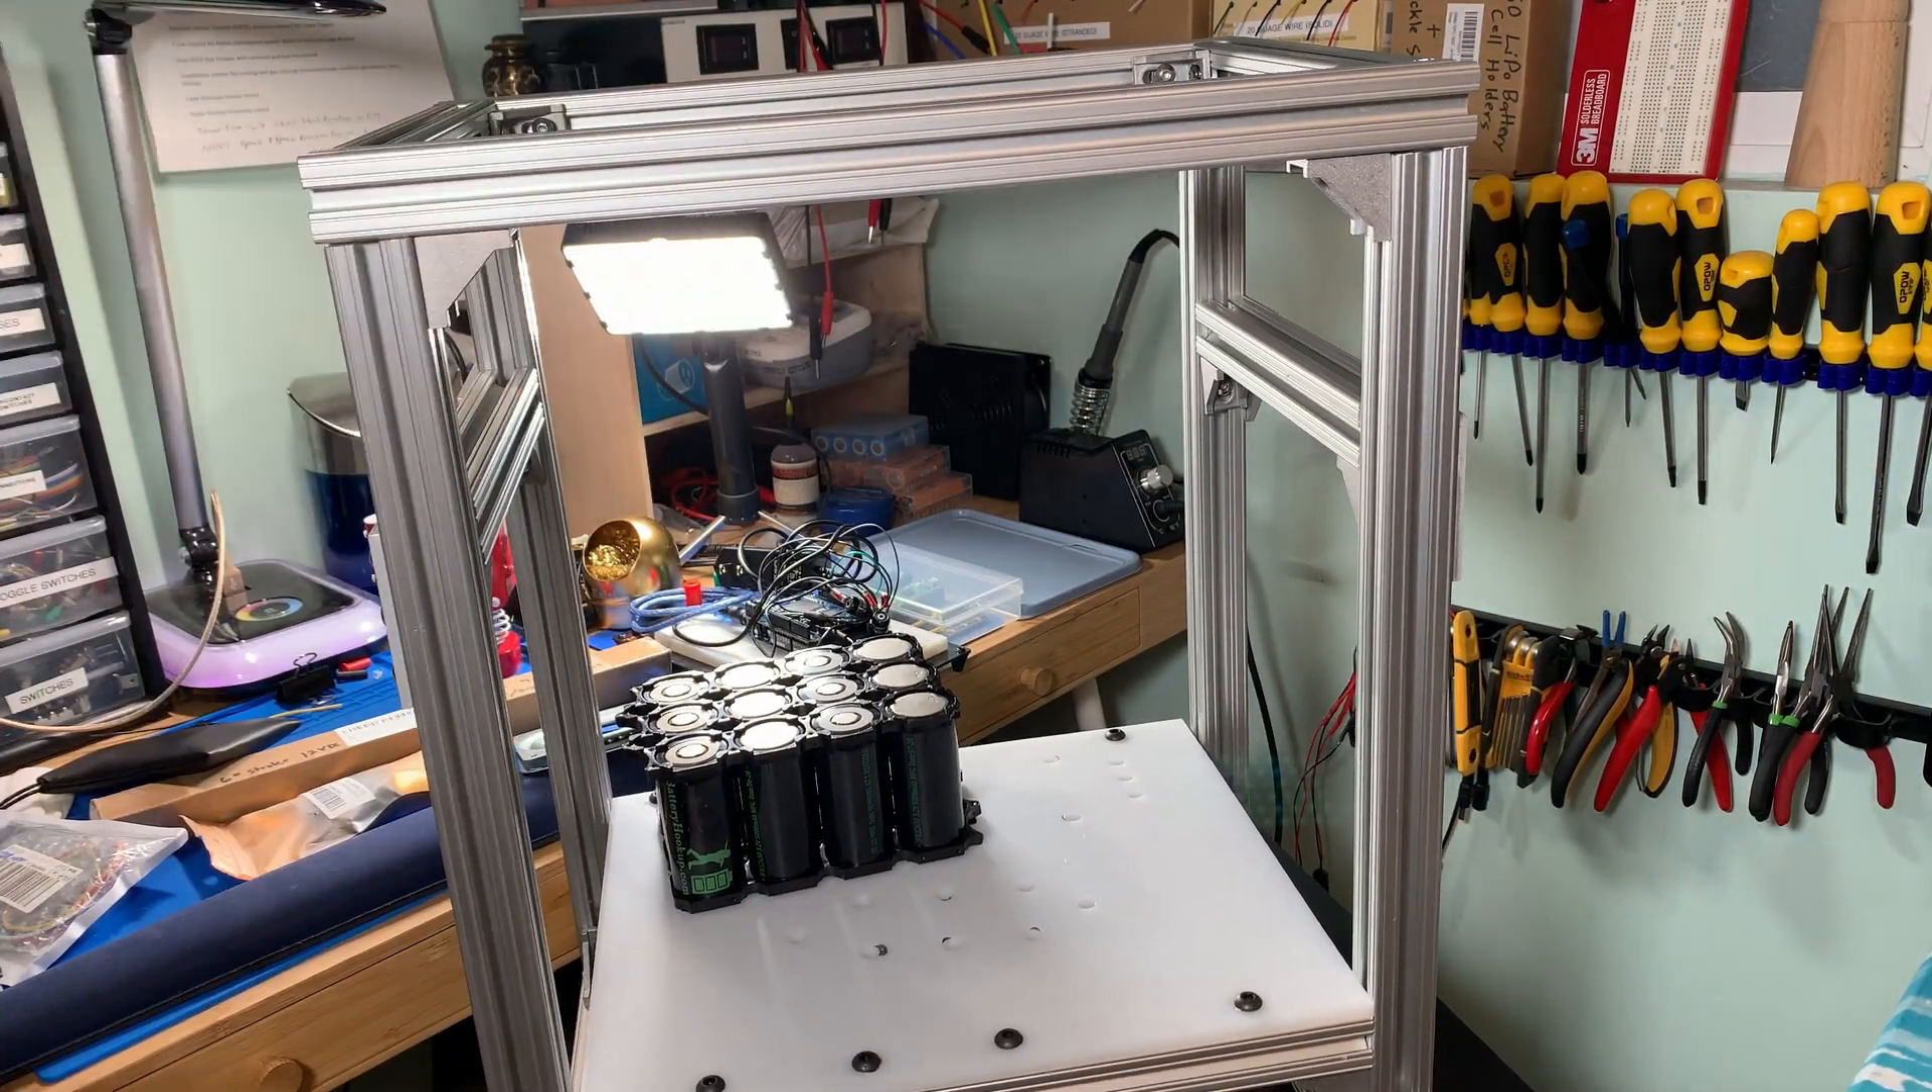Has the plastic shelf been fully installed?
Yes.